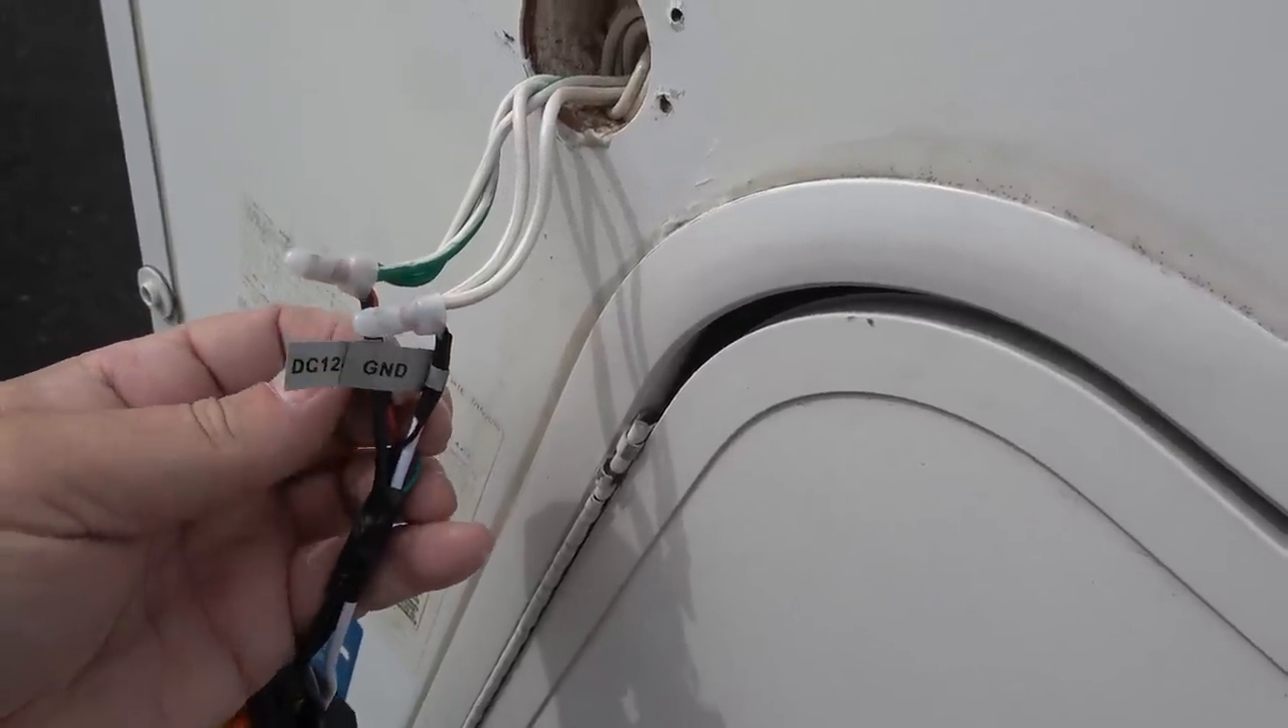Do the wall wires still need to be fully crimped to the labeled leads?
No.